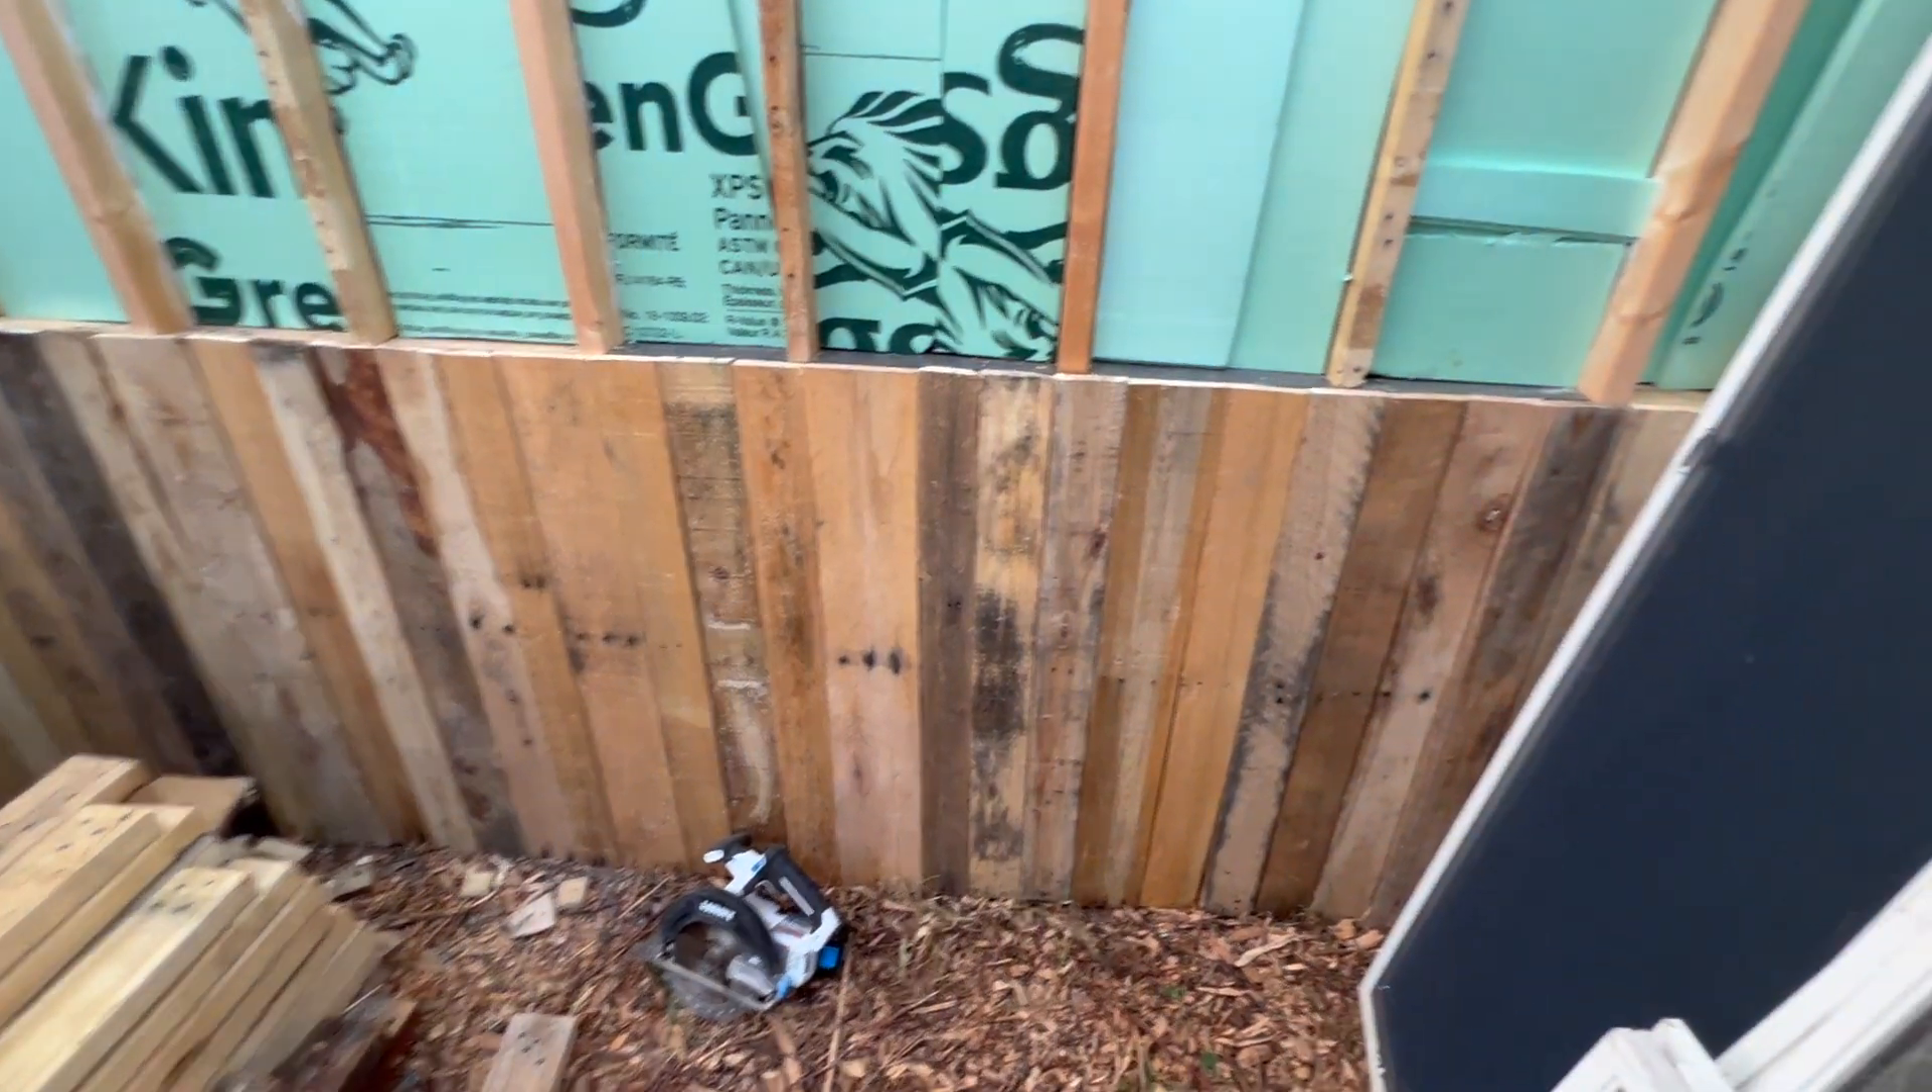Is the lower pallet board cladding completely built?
Yes.